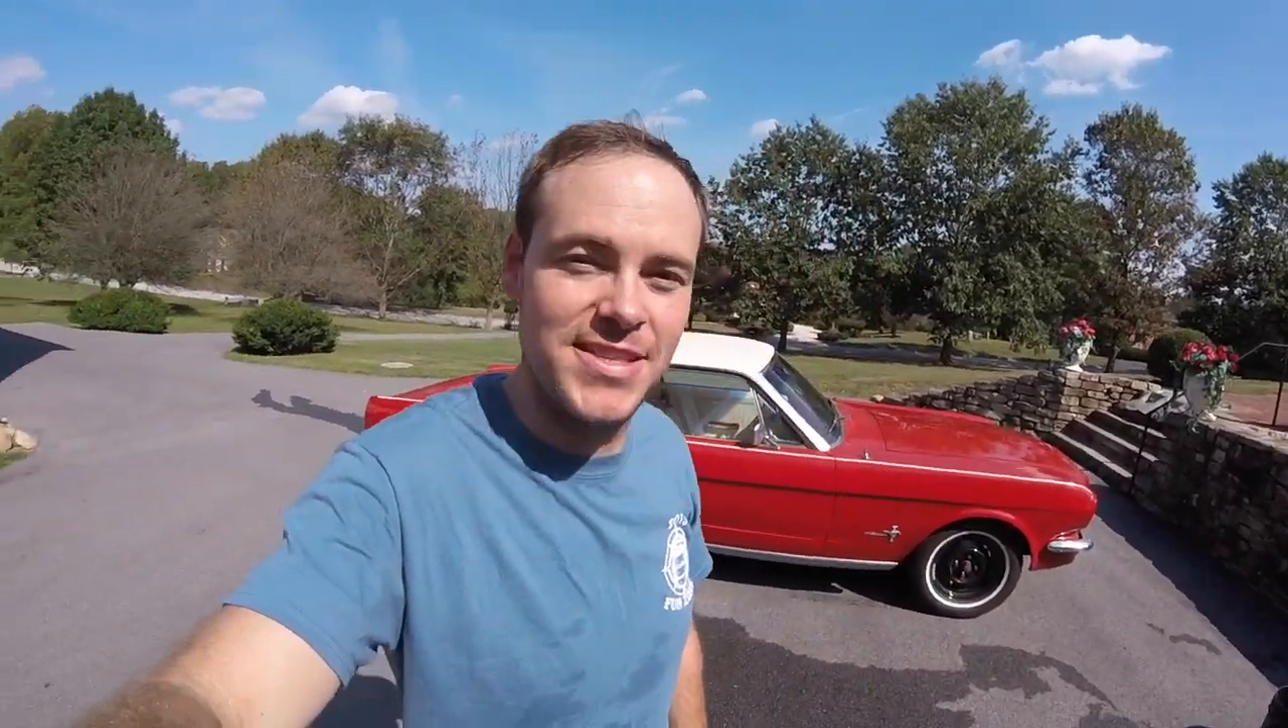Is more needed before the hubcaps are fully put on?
Yes.